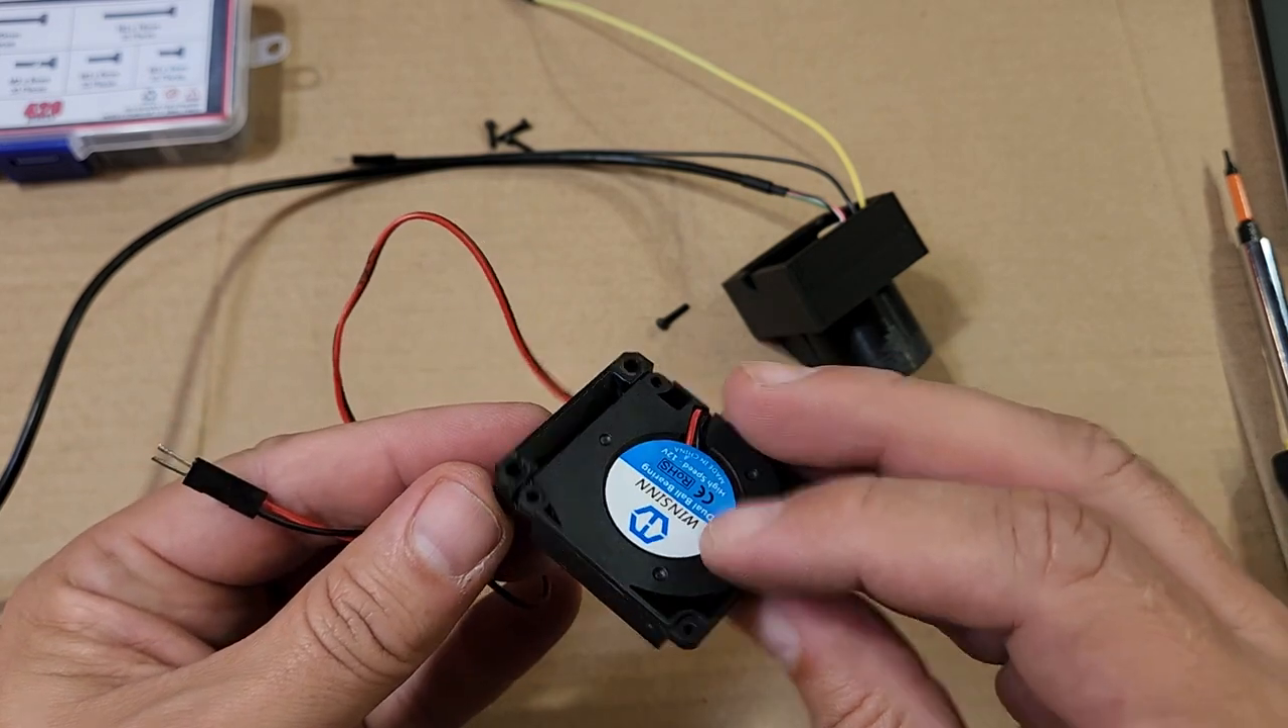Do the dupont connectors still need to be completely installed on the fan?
No.